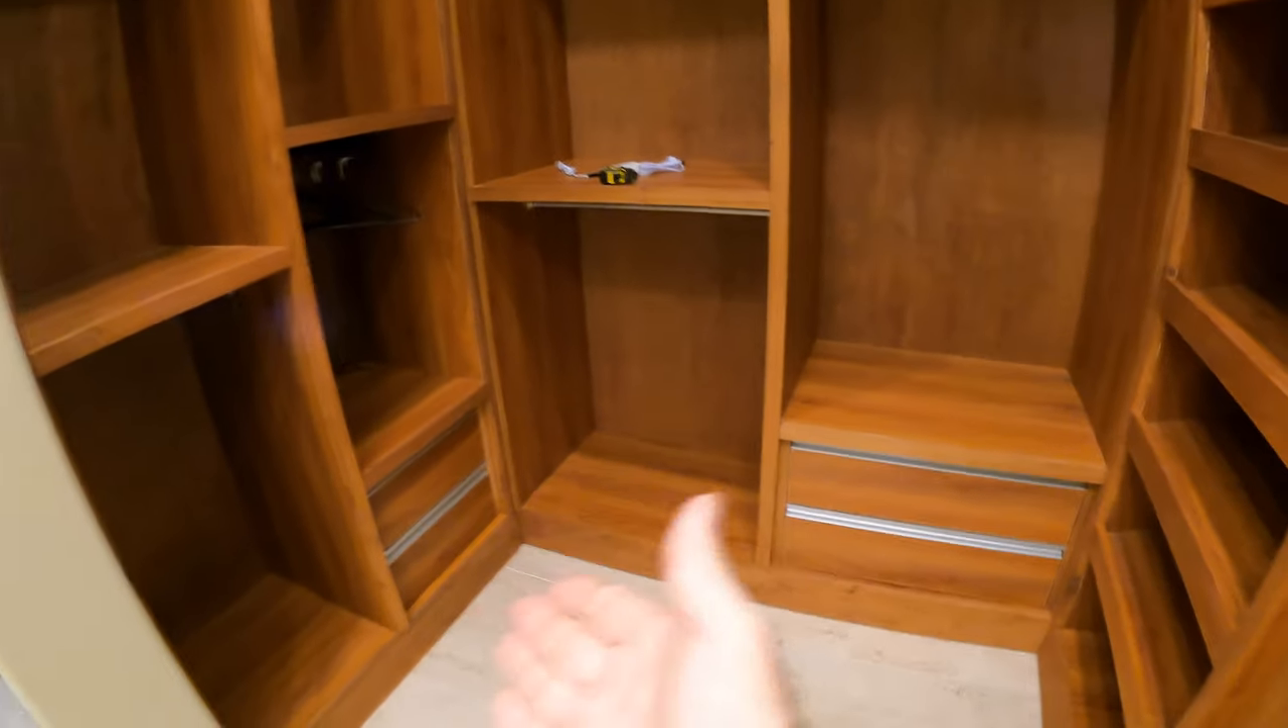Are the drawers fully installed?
Yes.